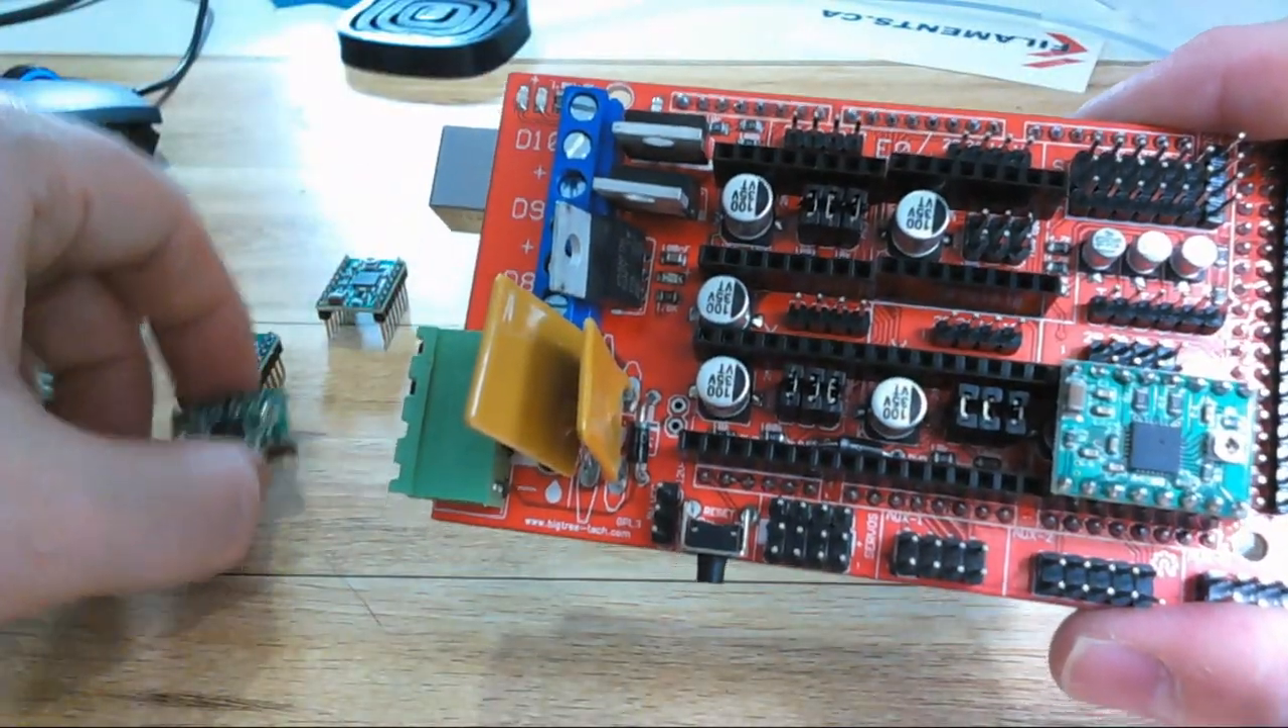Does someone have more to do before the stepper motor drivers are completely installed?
Yes.